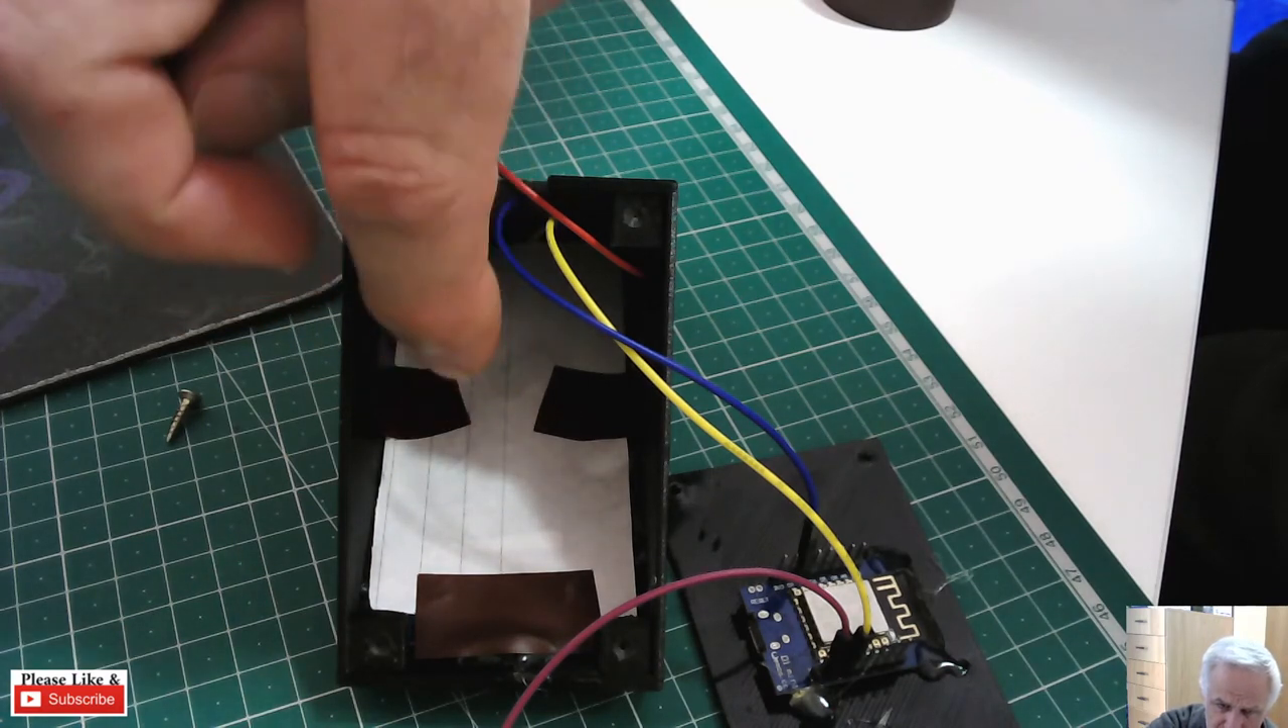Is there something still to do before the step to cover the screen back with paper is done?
No.